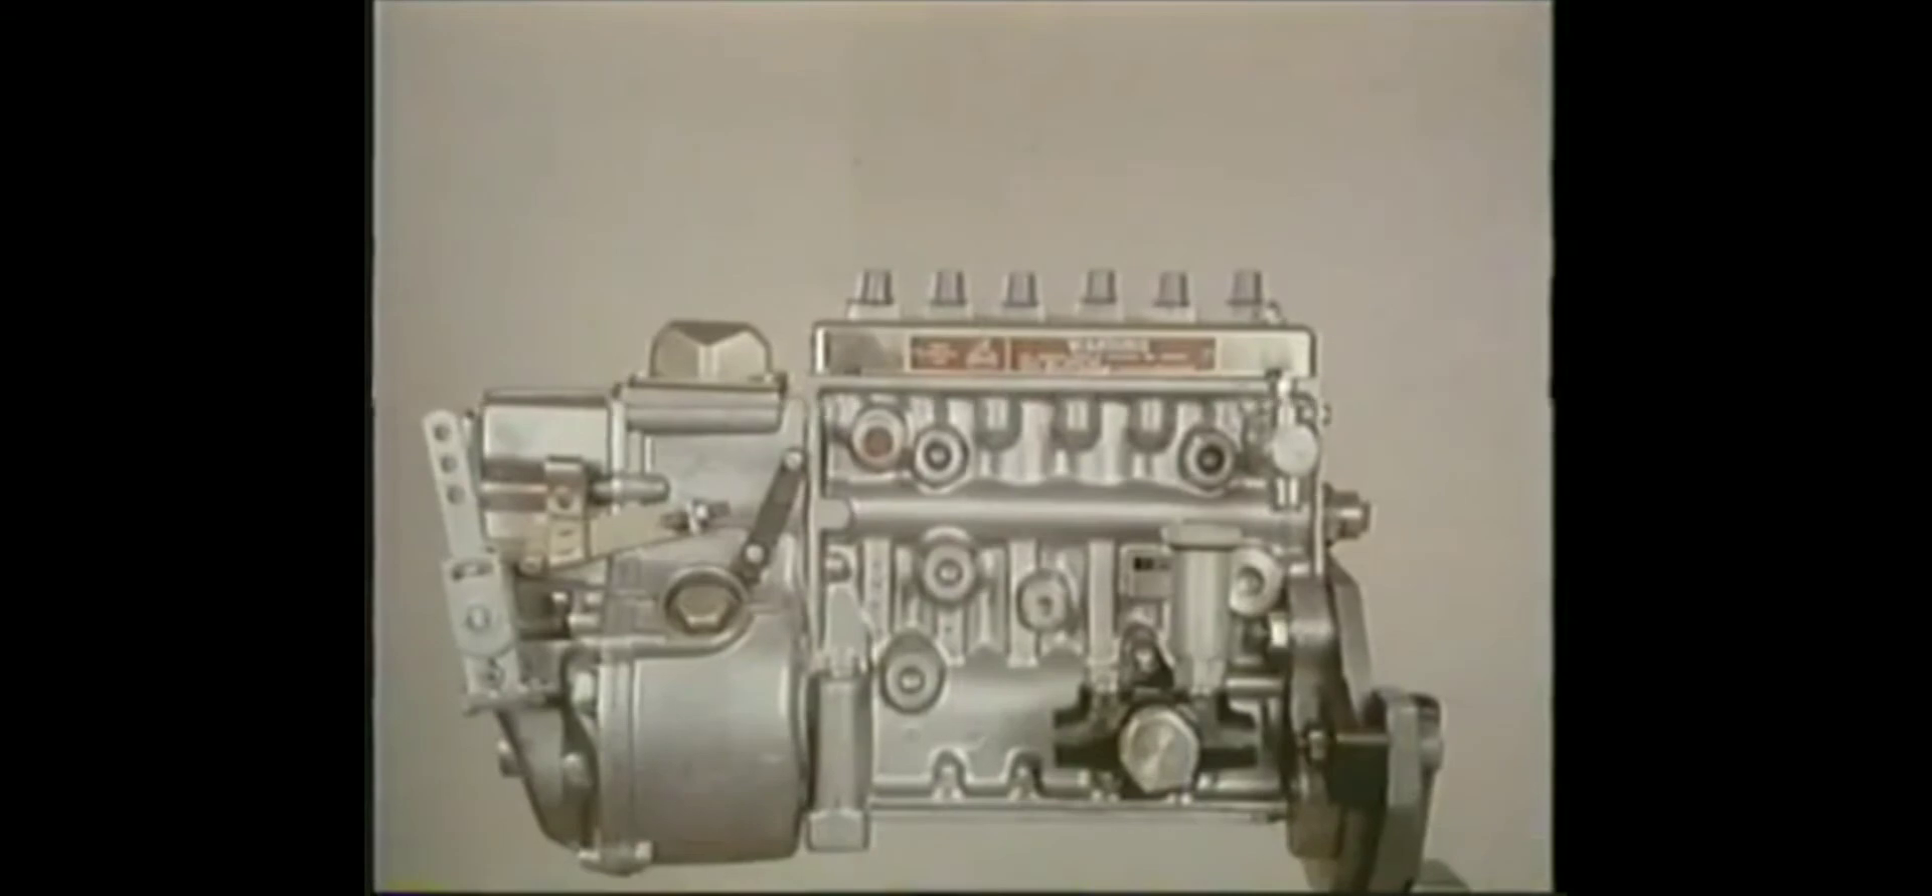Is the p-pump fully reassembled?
Yes.